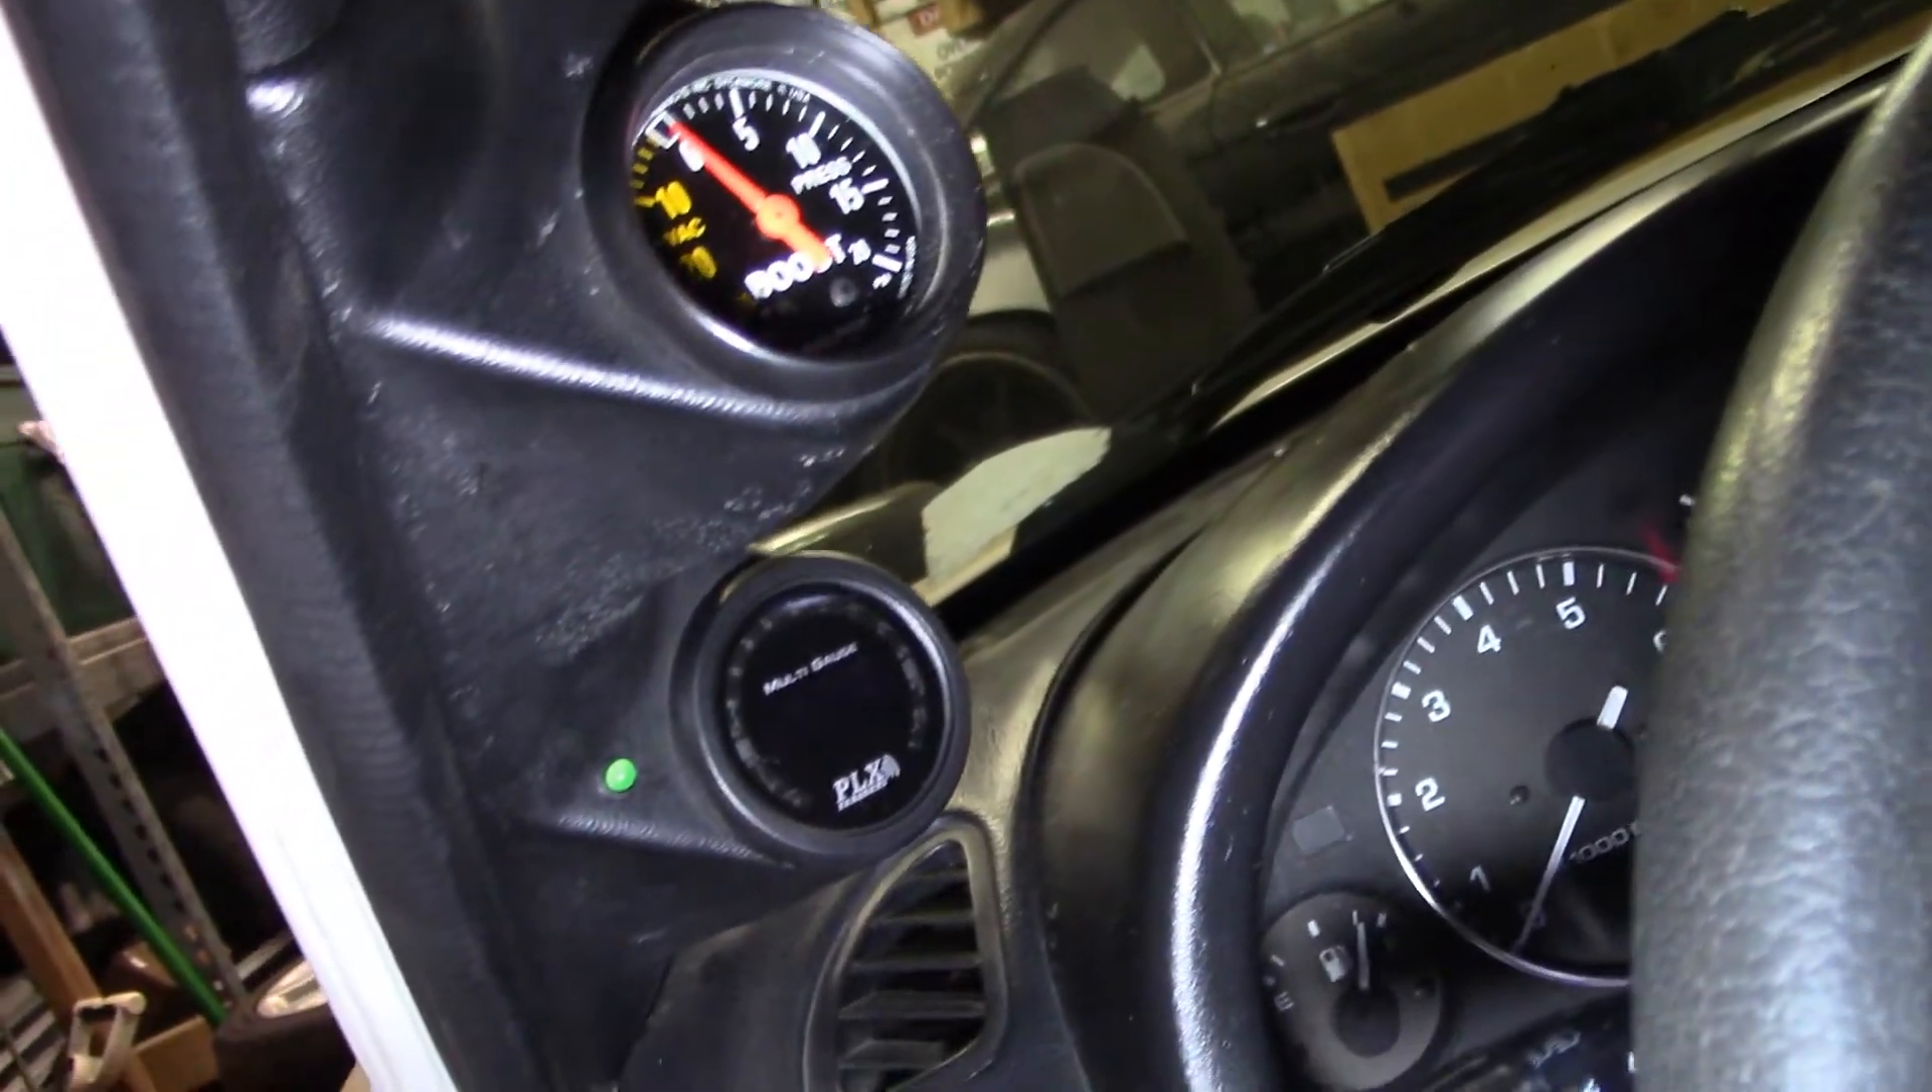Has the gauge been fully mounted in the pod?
Yes.